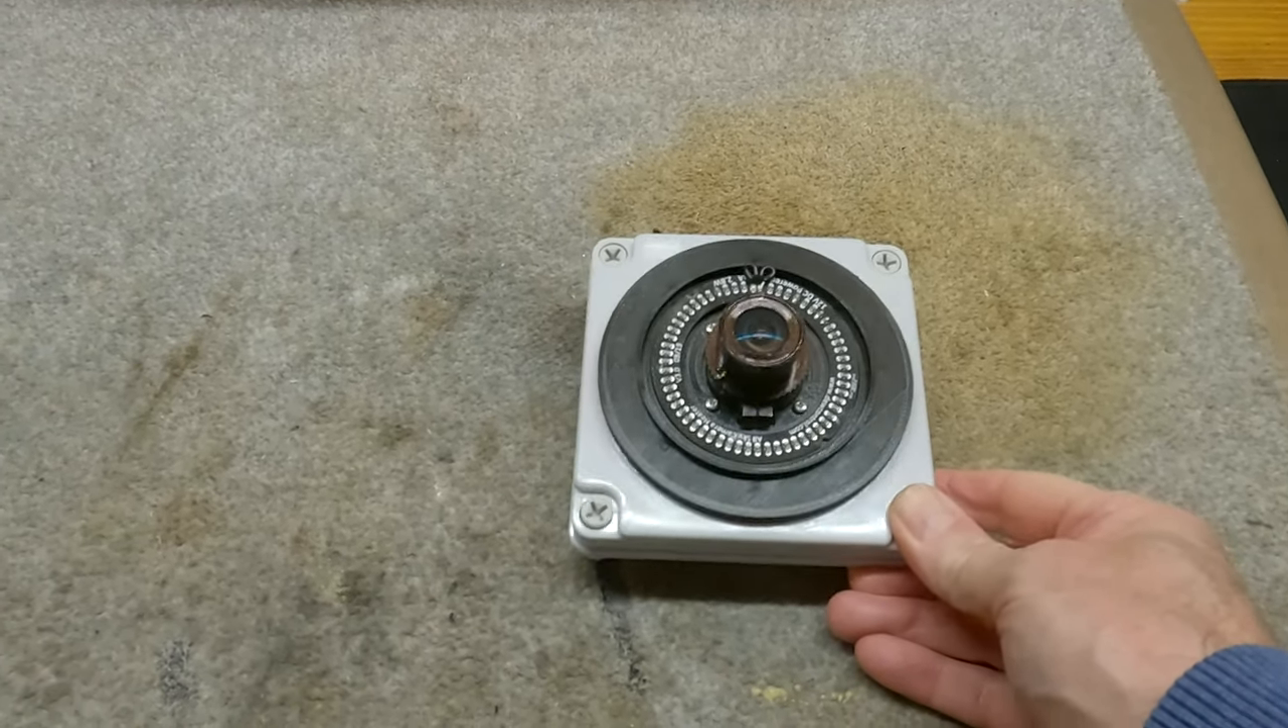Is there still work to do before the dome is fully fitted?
Yes.